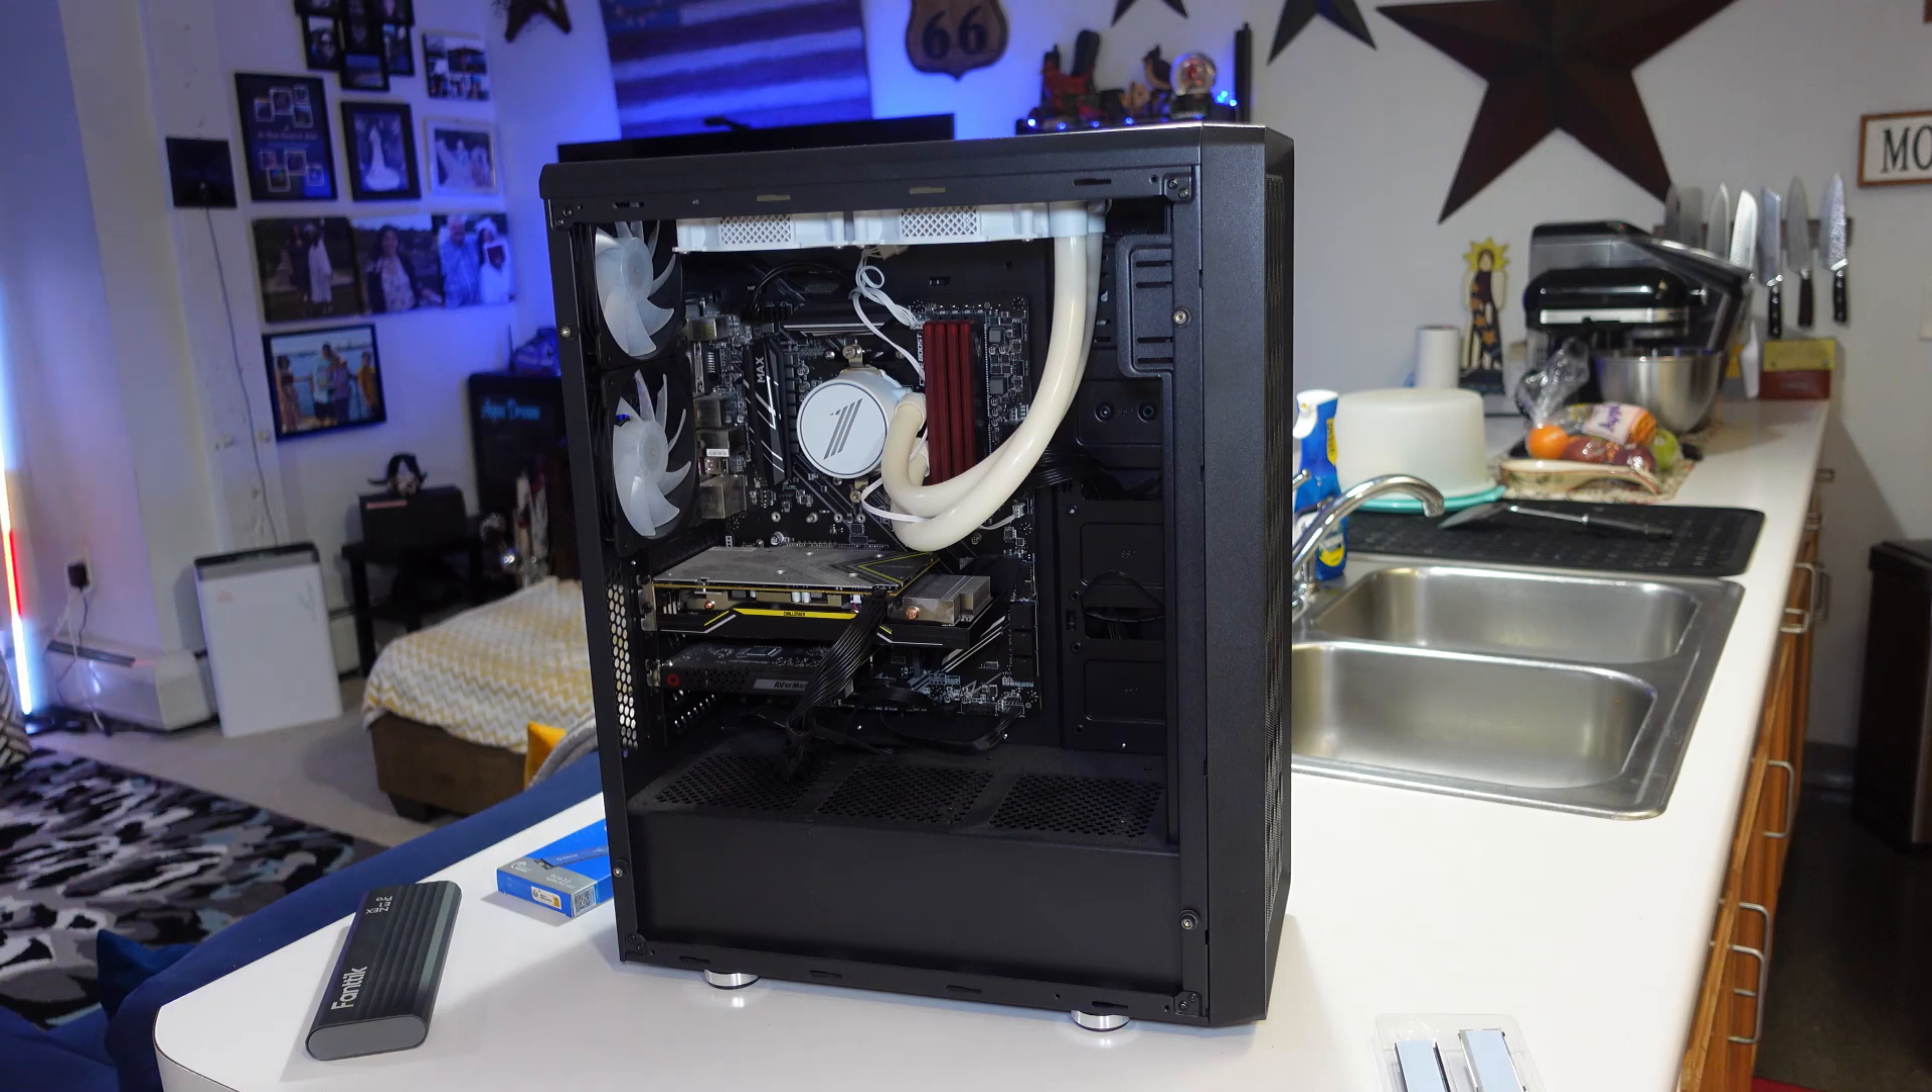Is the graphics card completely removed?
No.